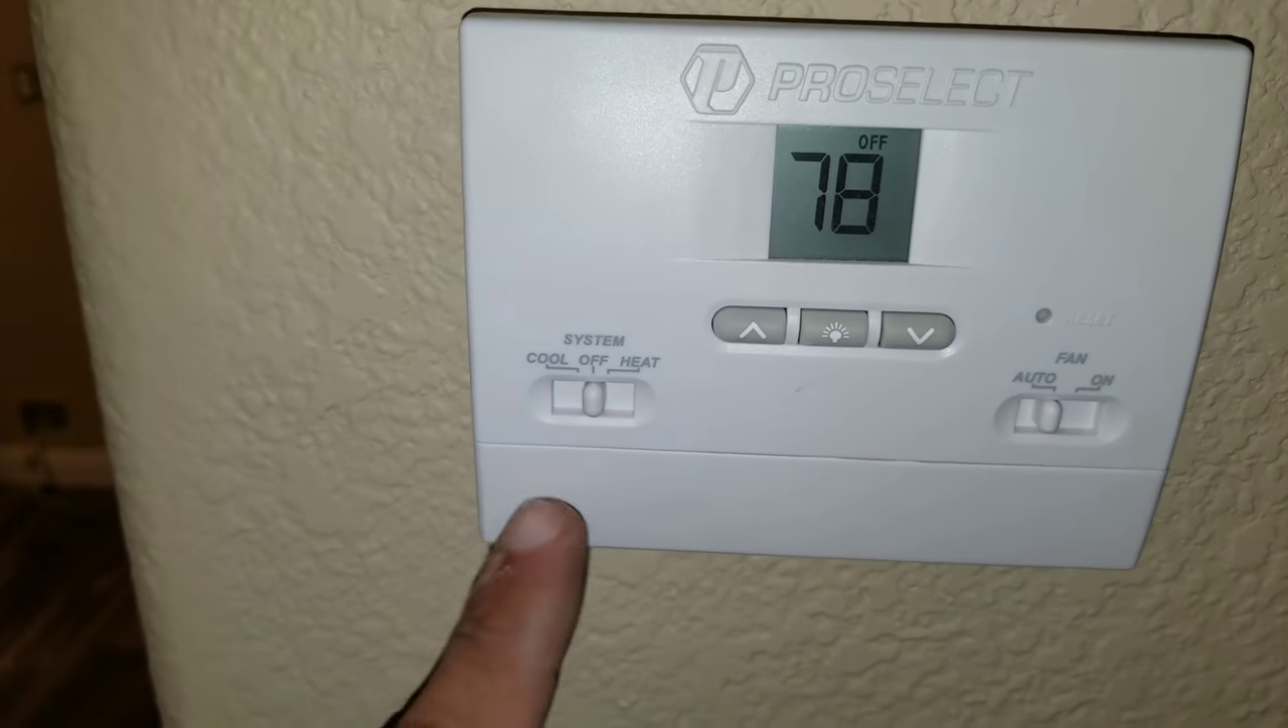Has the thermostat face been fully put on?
Yes.